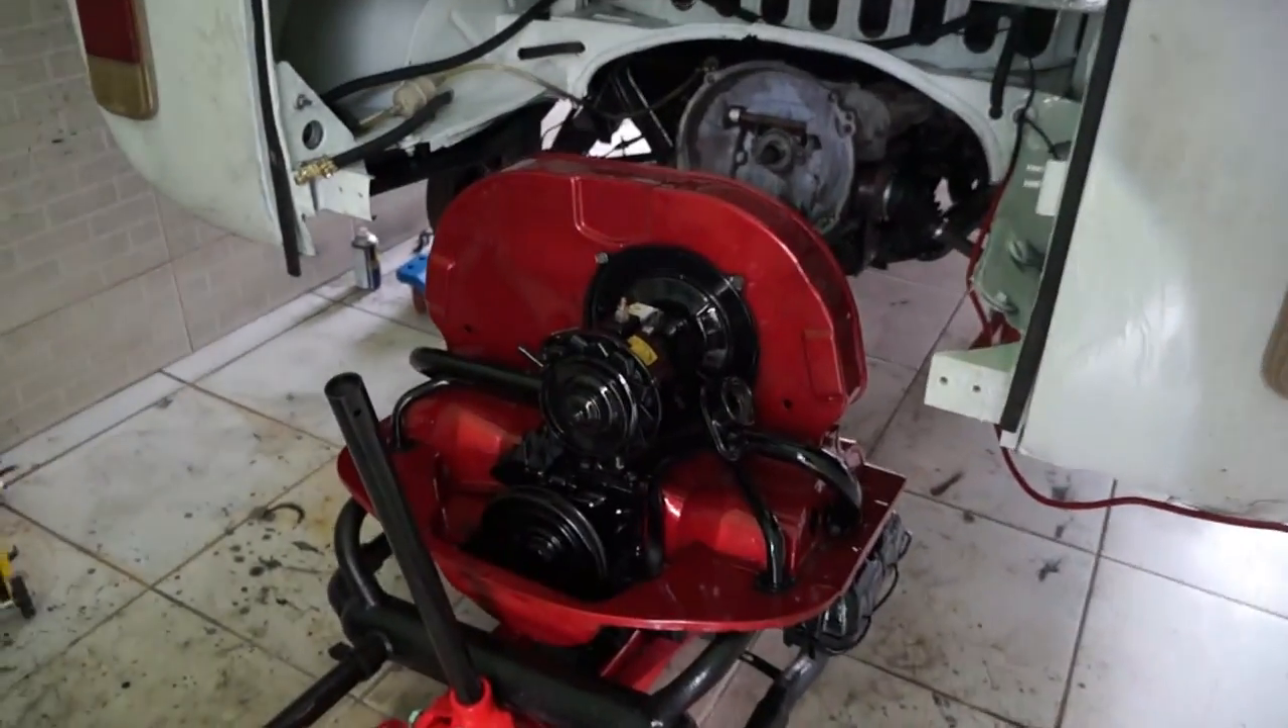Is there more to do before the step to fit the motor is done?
Yes.